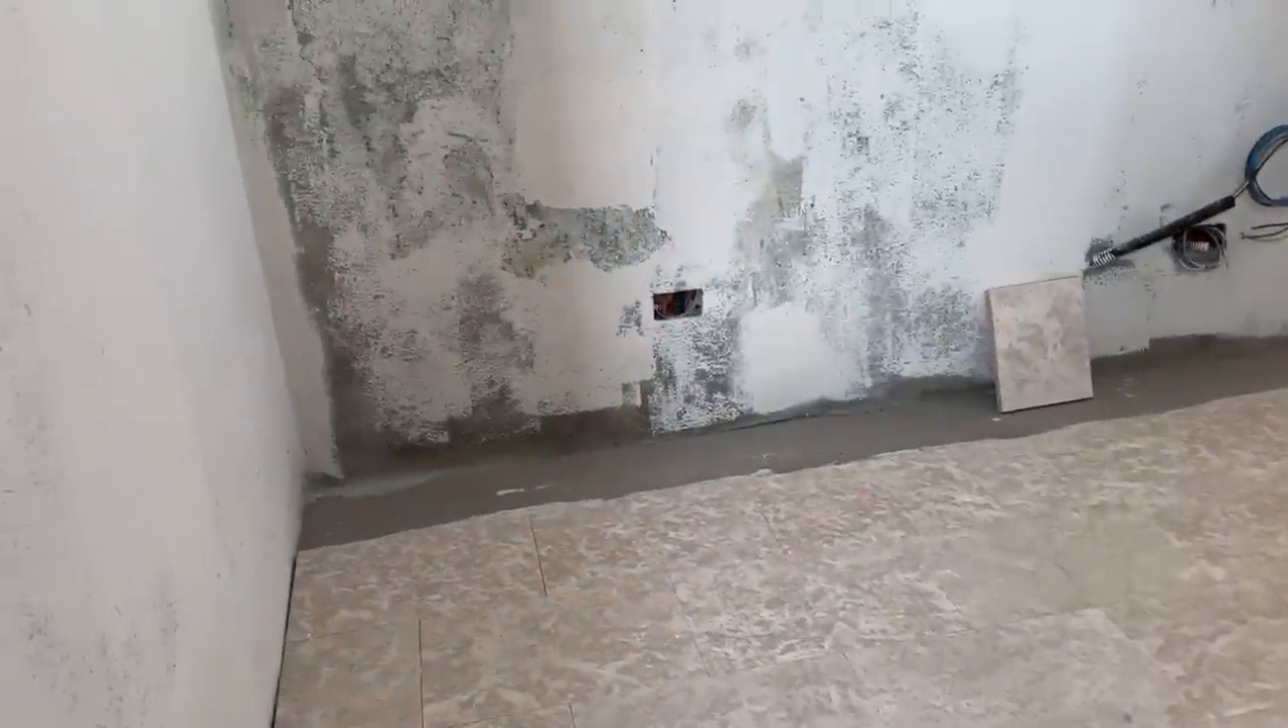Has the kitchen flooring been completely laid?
No.